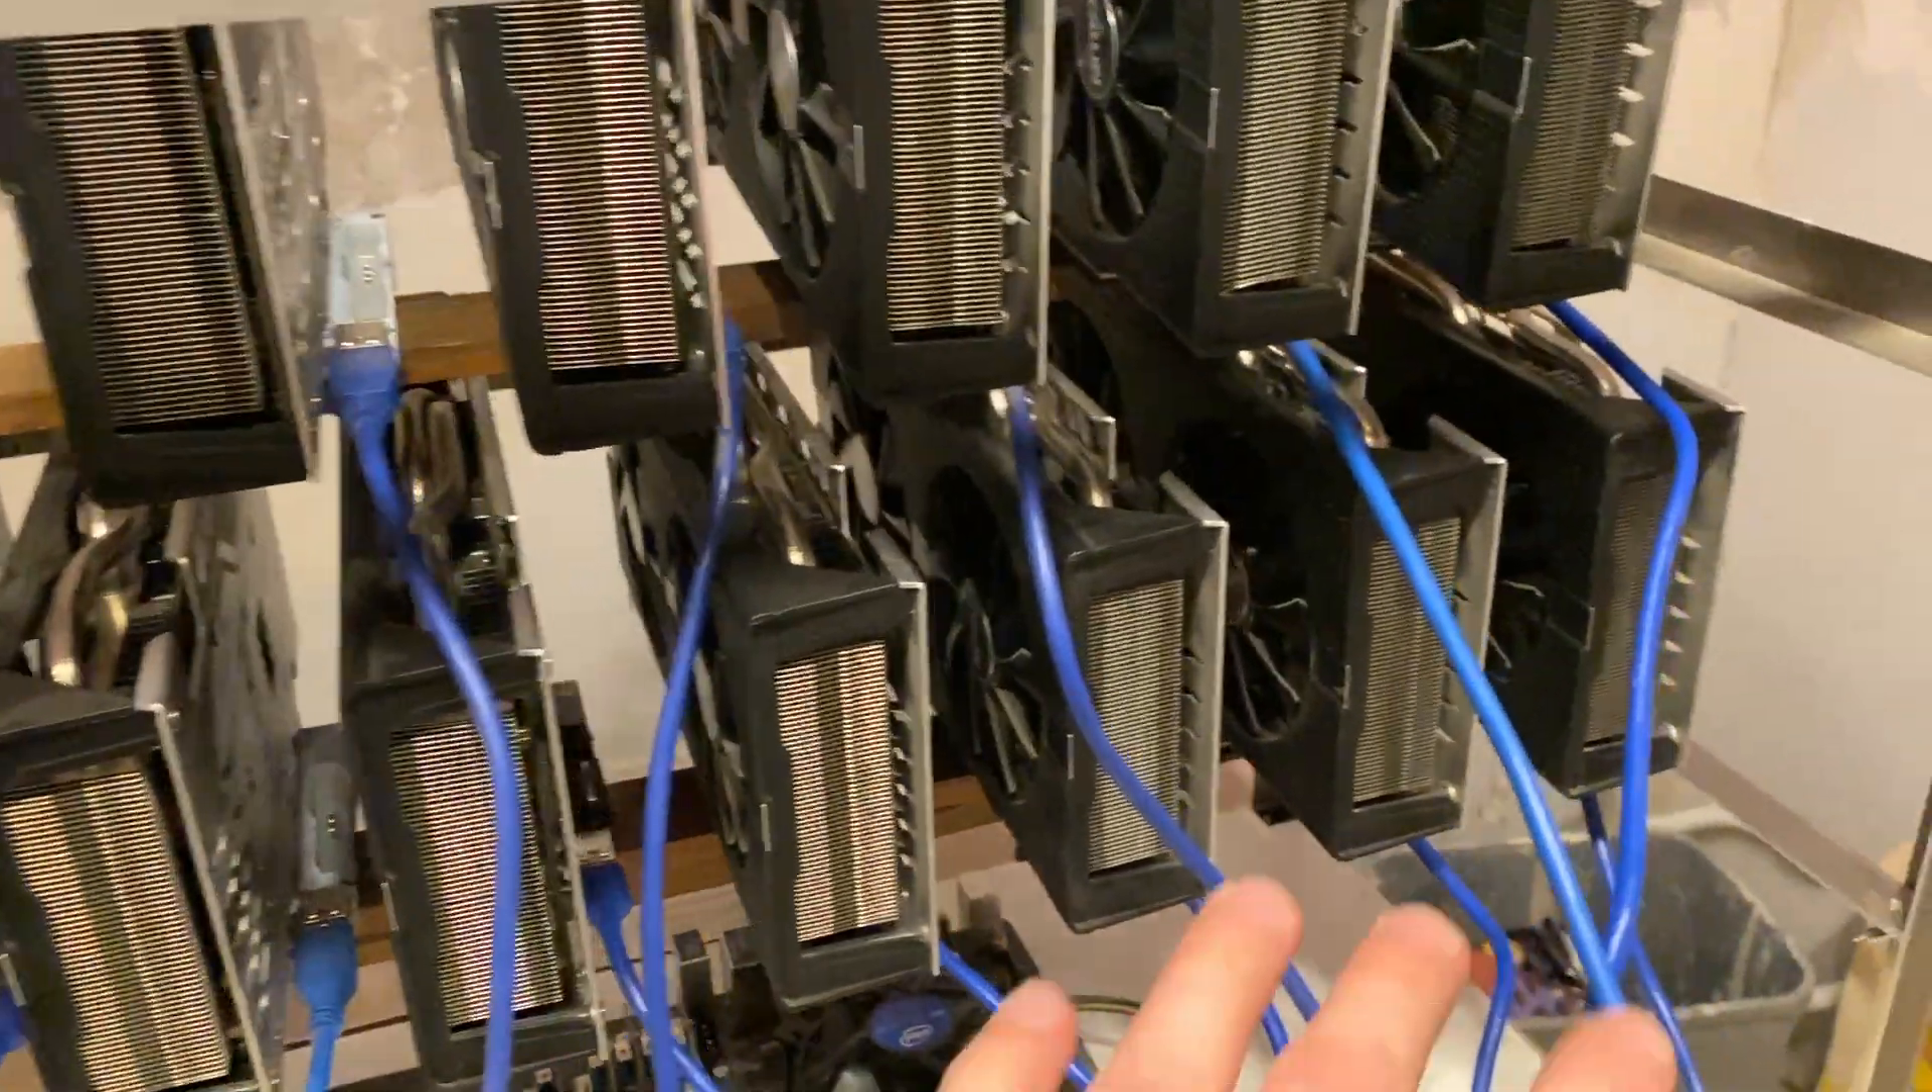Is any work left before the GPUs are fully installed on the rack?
No.